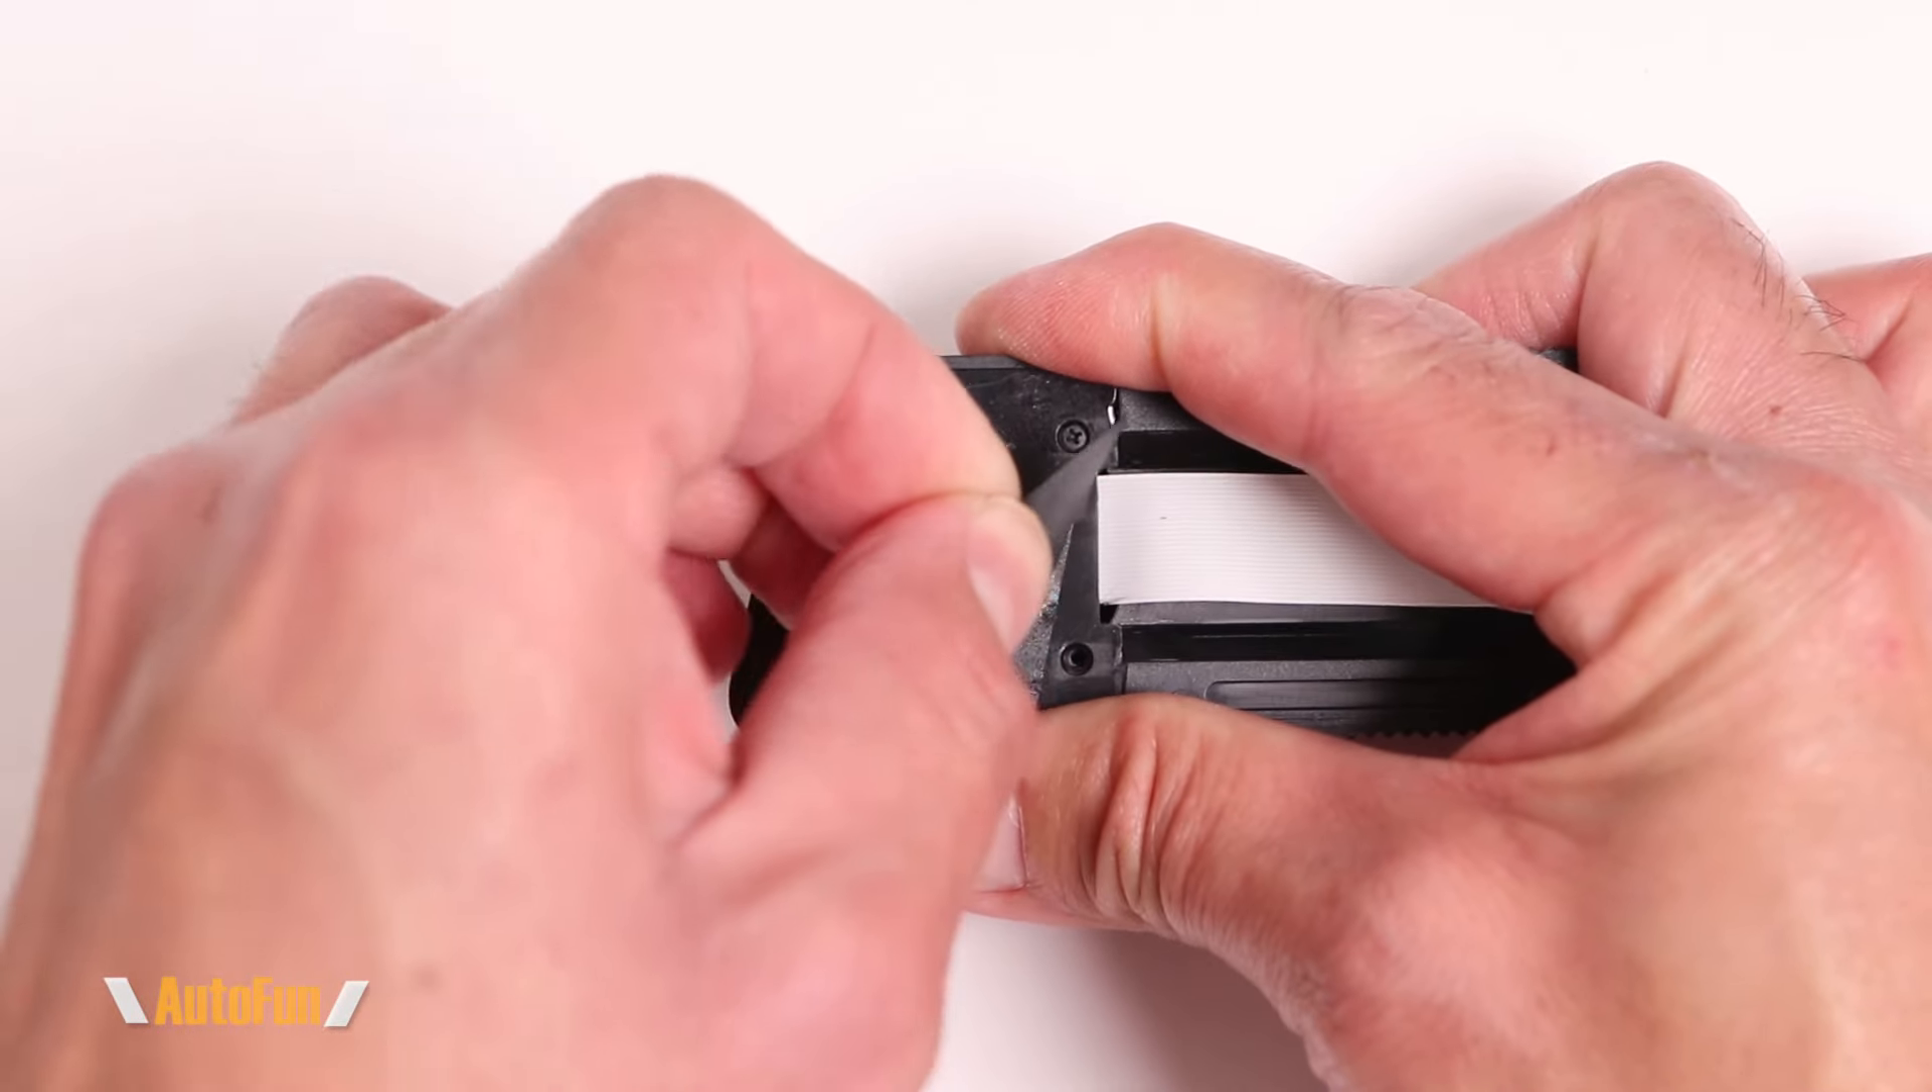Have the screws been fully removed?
No.